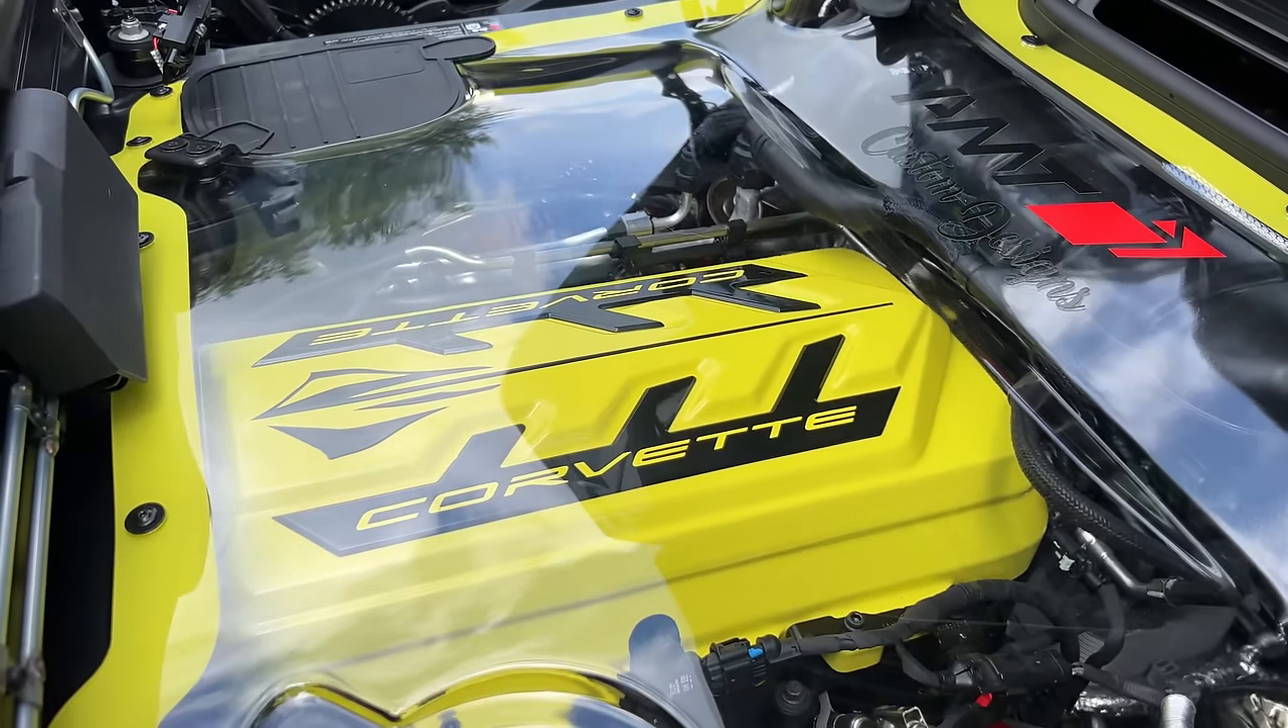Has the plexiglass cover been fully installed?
Yes.